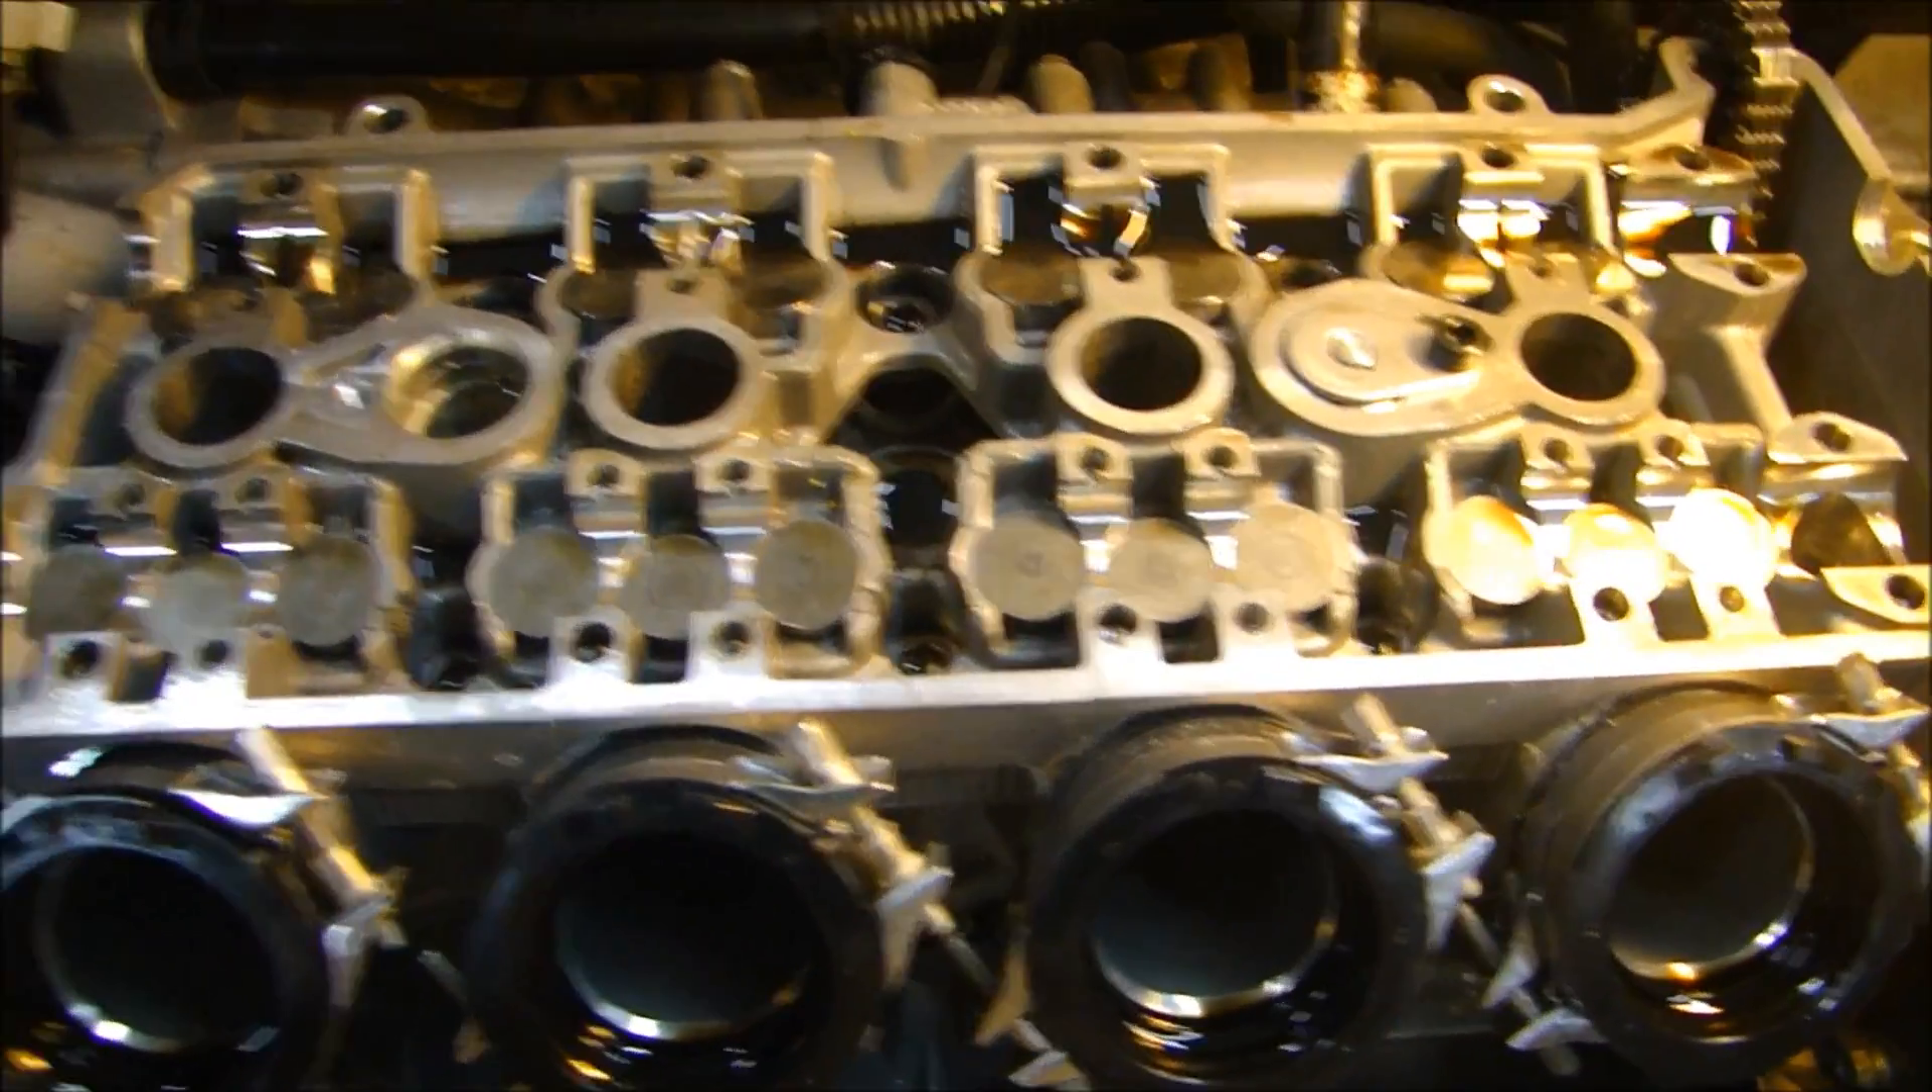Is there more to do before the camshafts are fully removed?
No.